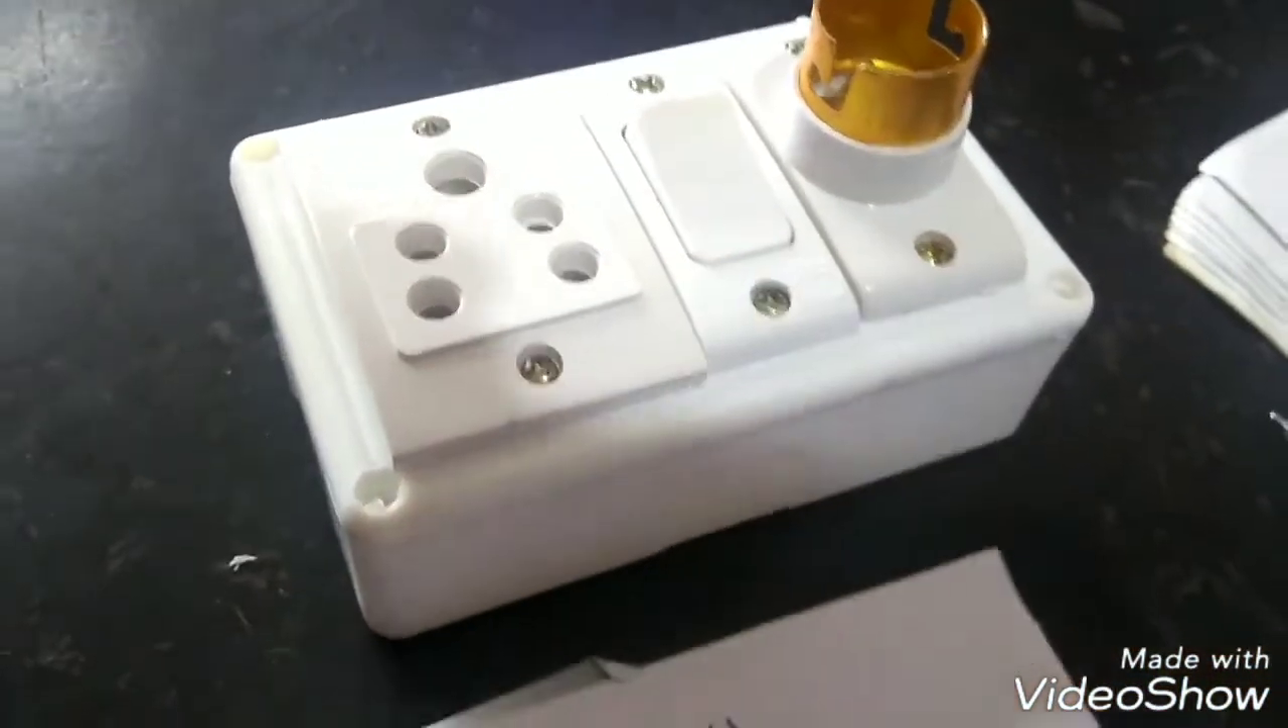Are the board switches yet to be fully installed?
No.